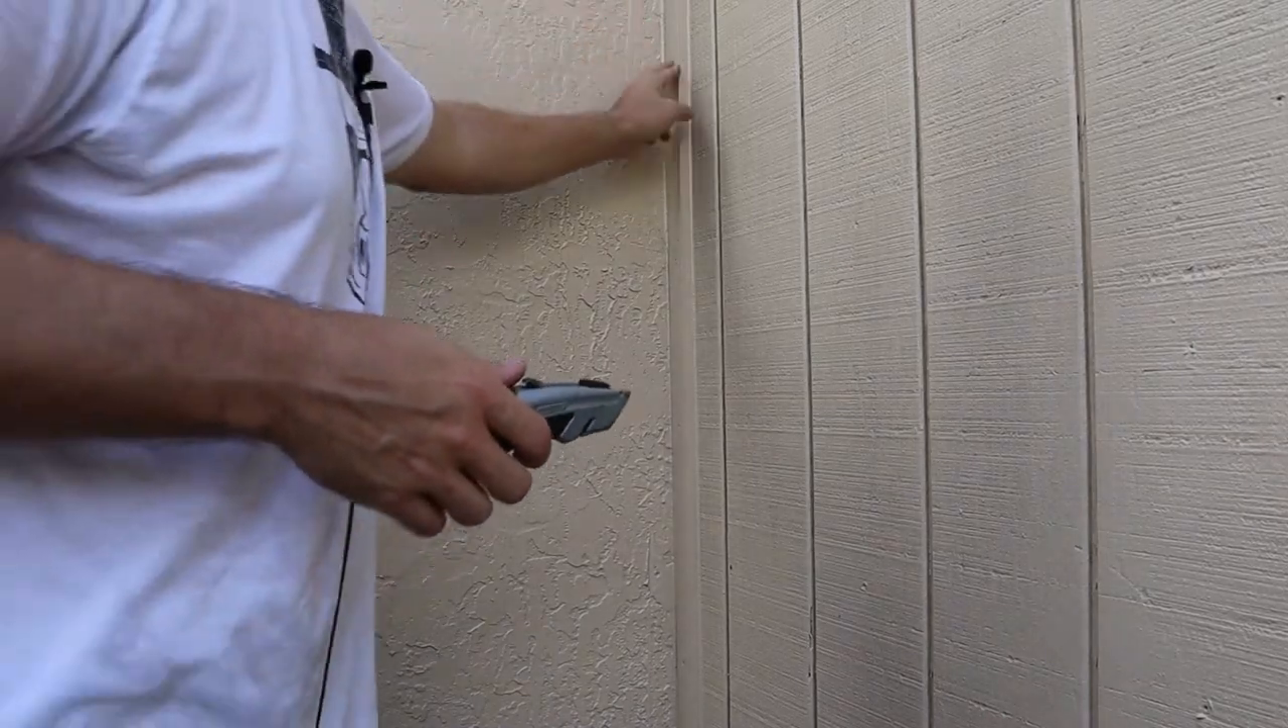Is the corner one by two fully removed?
No.